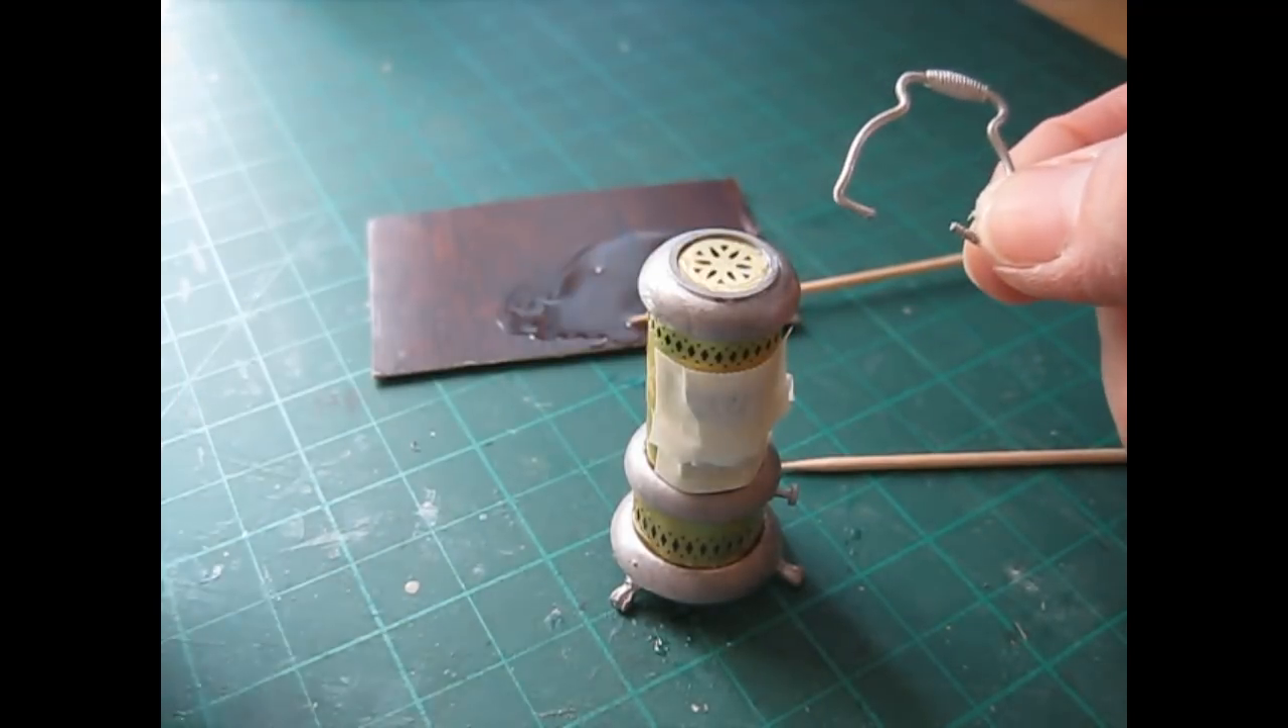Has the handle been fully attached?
No.